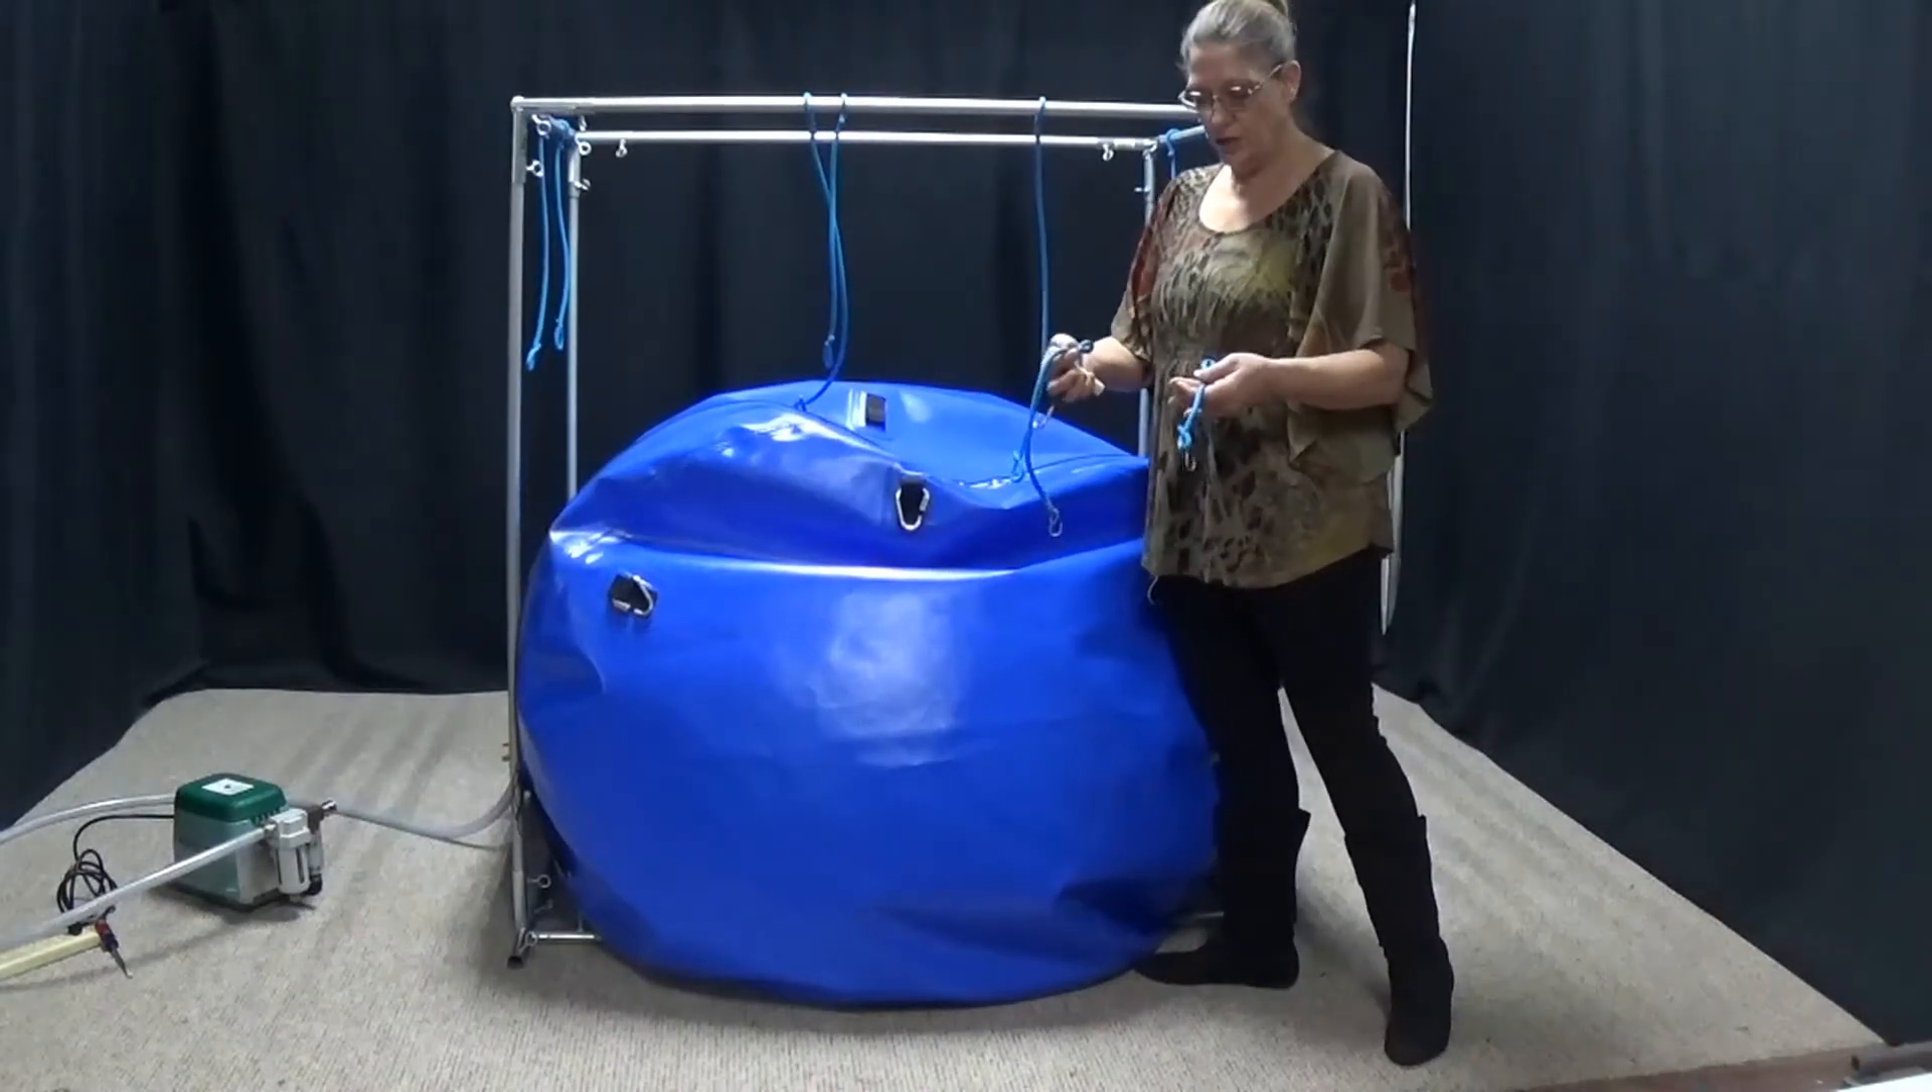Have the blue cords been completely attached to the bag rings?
No.